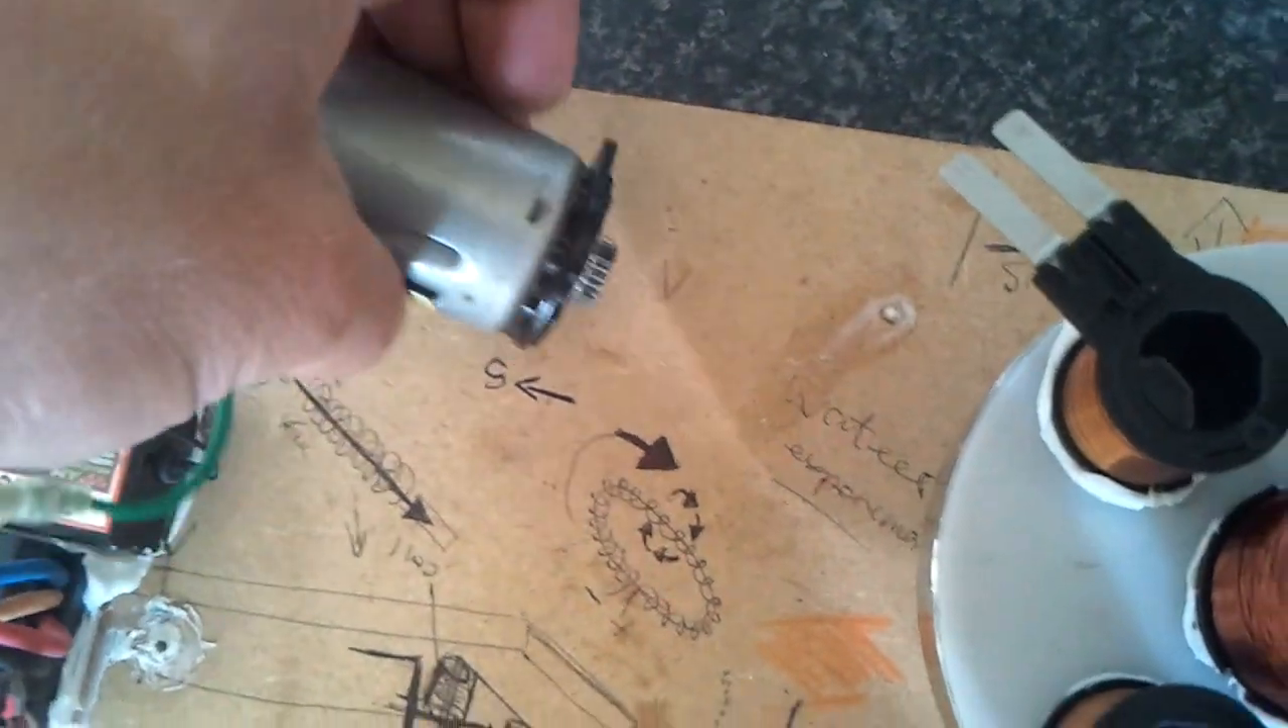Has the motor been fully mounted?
No.